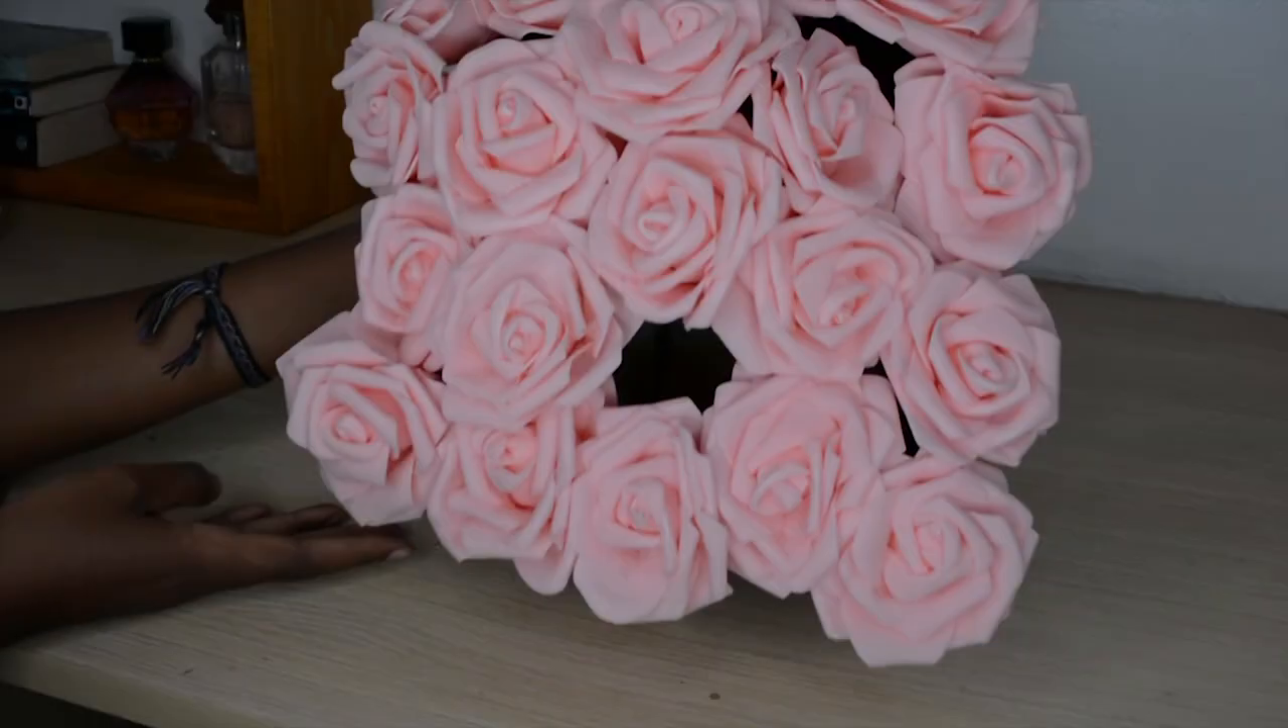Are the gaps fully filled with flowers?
No.